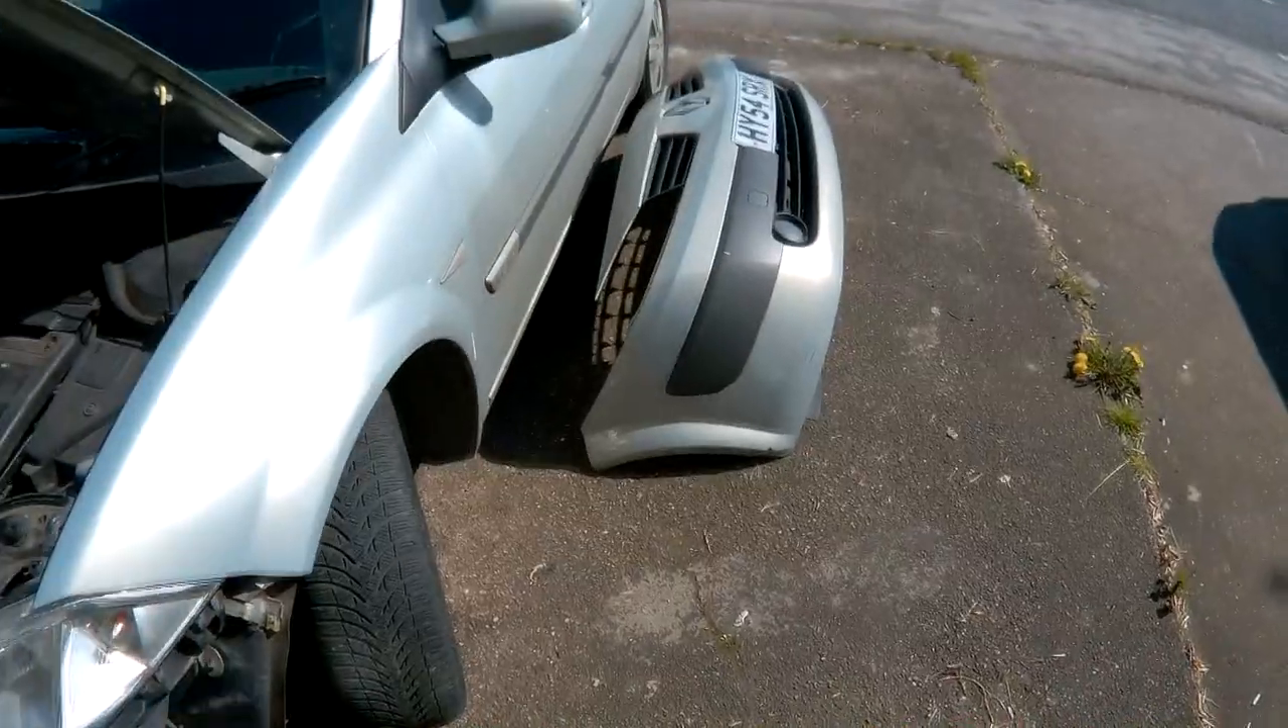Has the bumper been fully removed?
Yes.